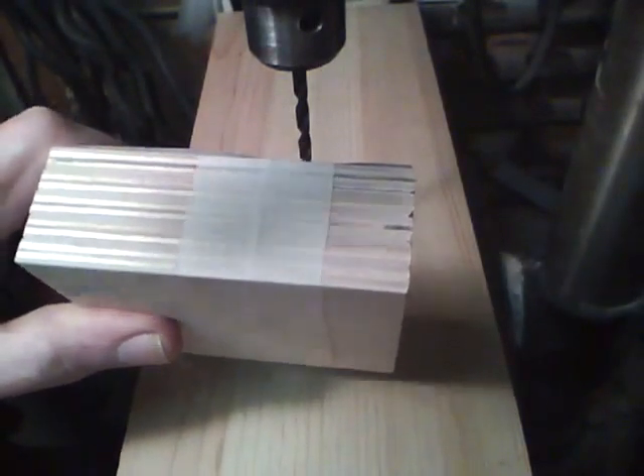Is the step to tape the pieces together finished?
Yes.